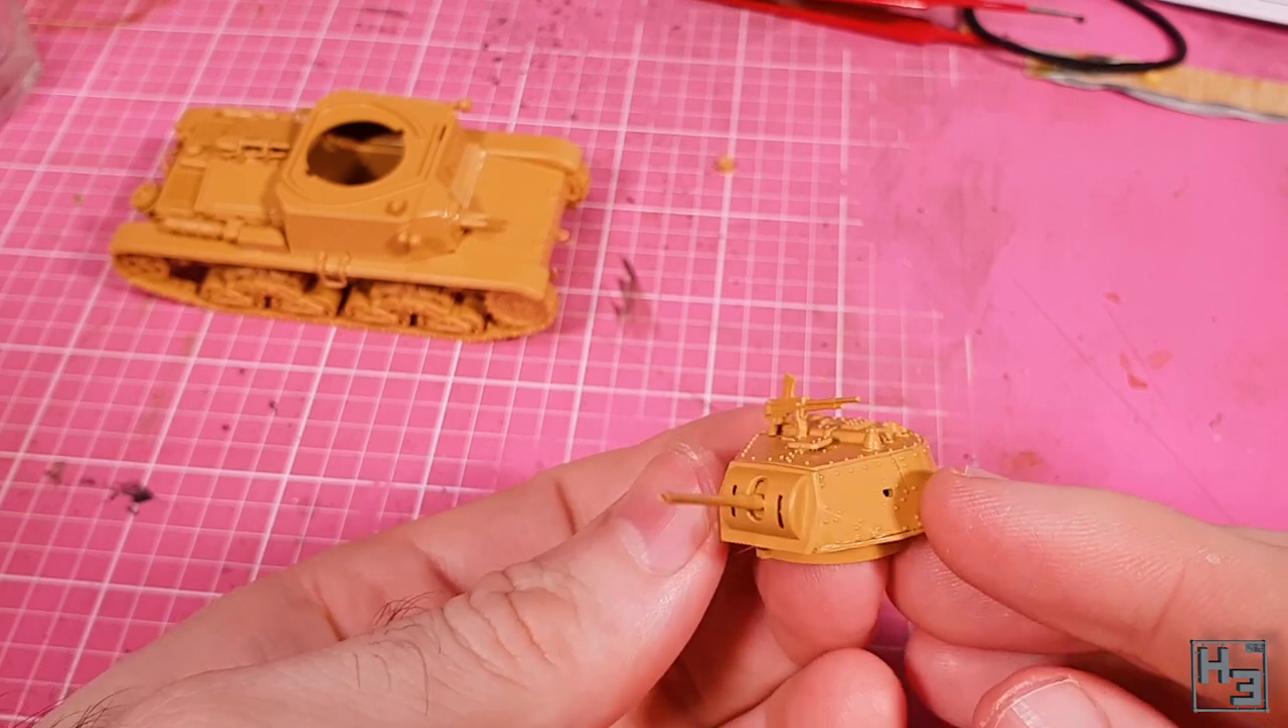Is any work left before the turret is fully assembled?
No.